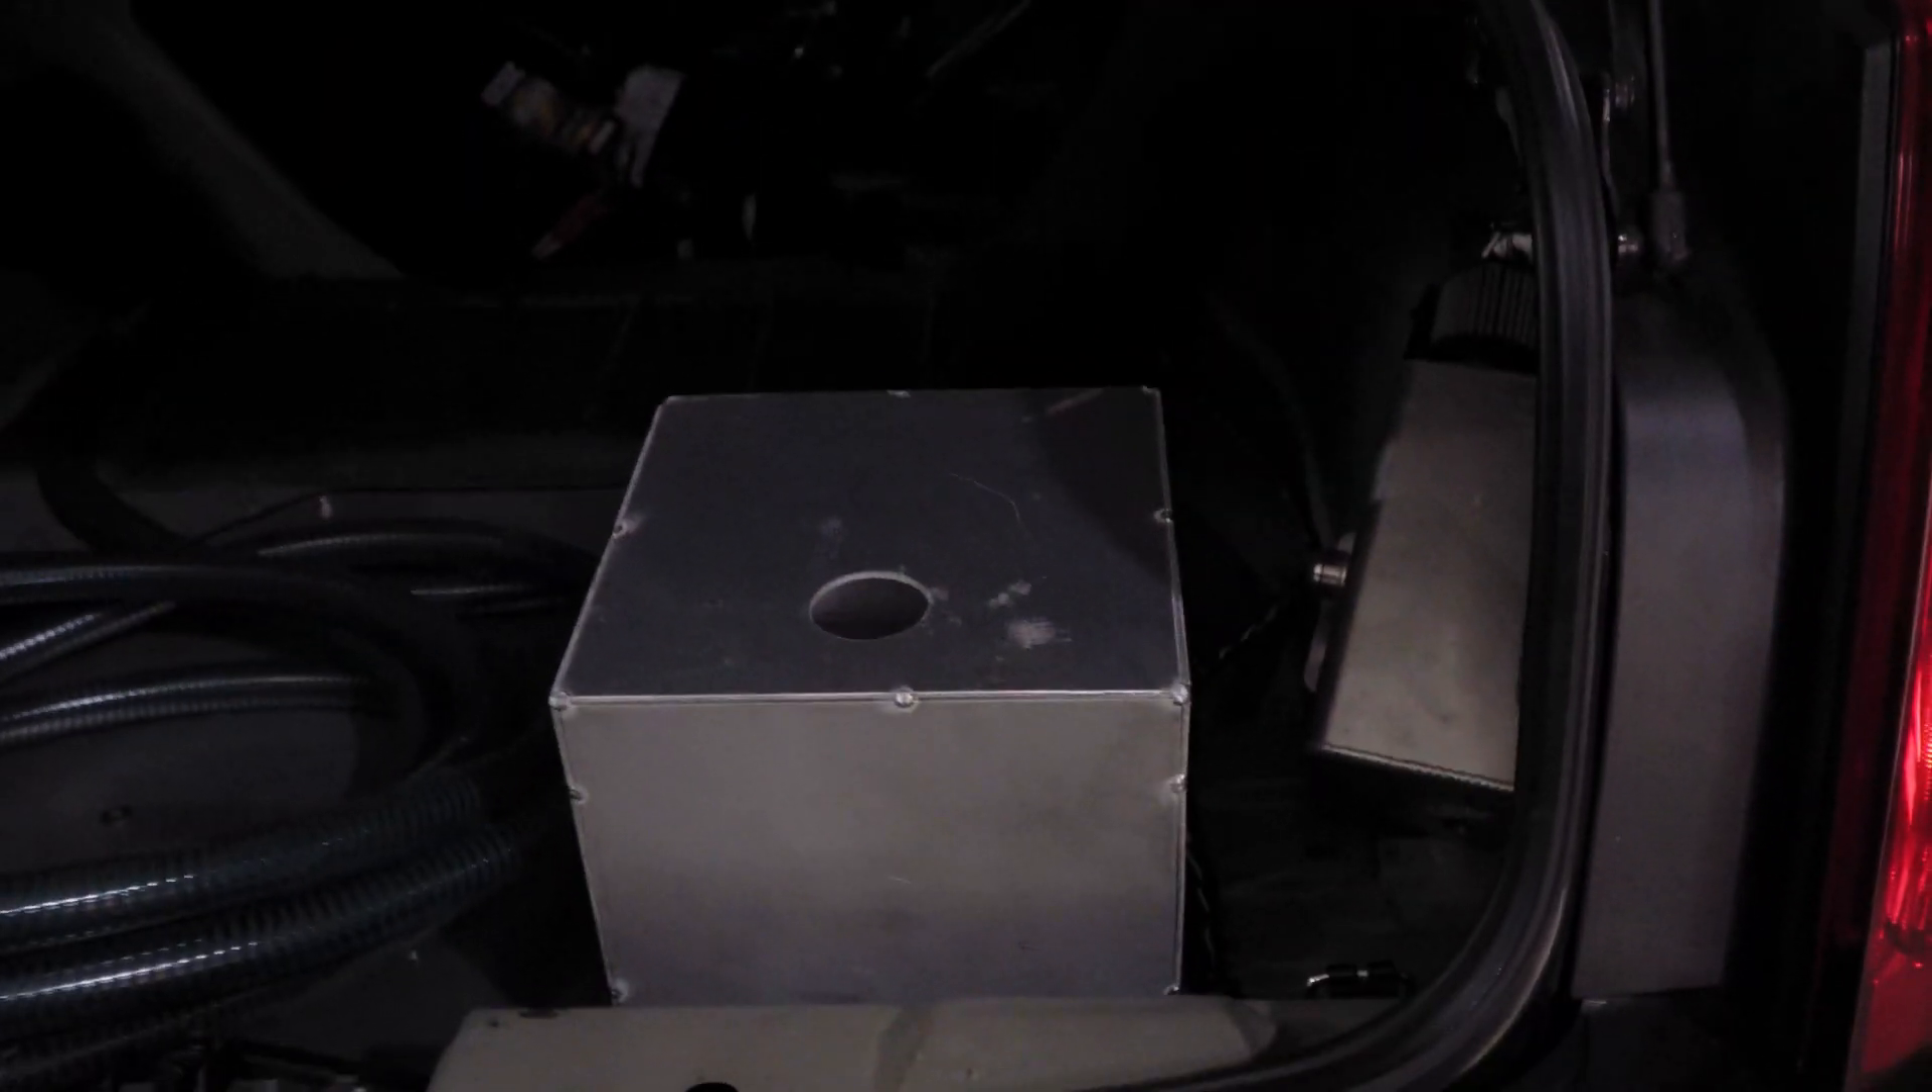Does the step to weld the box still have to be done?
Yes.